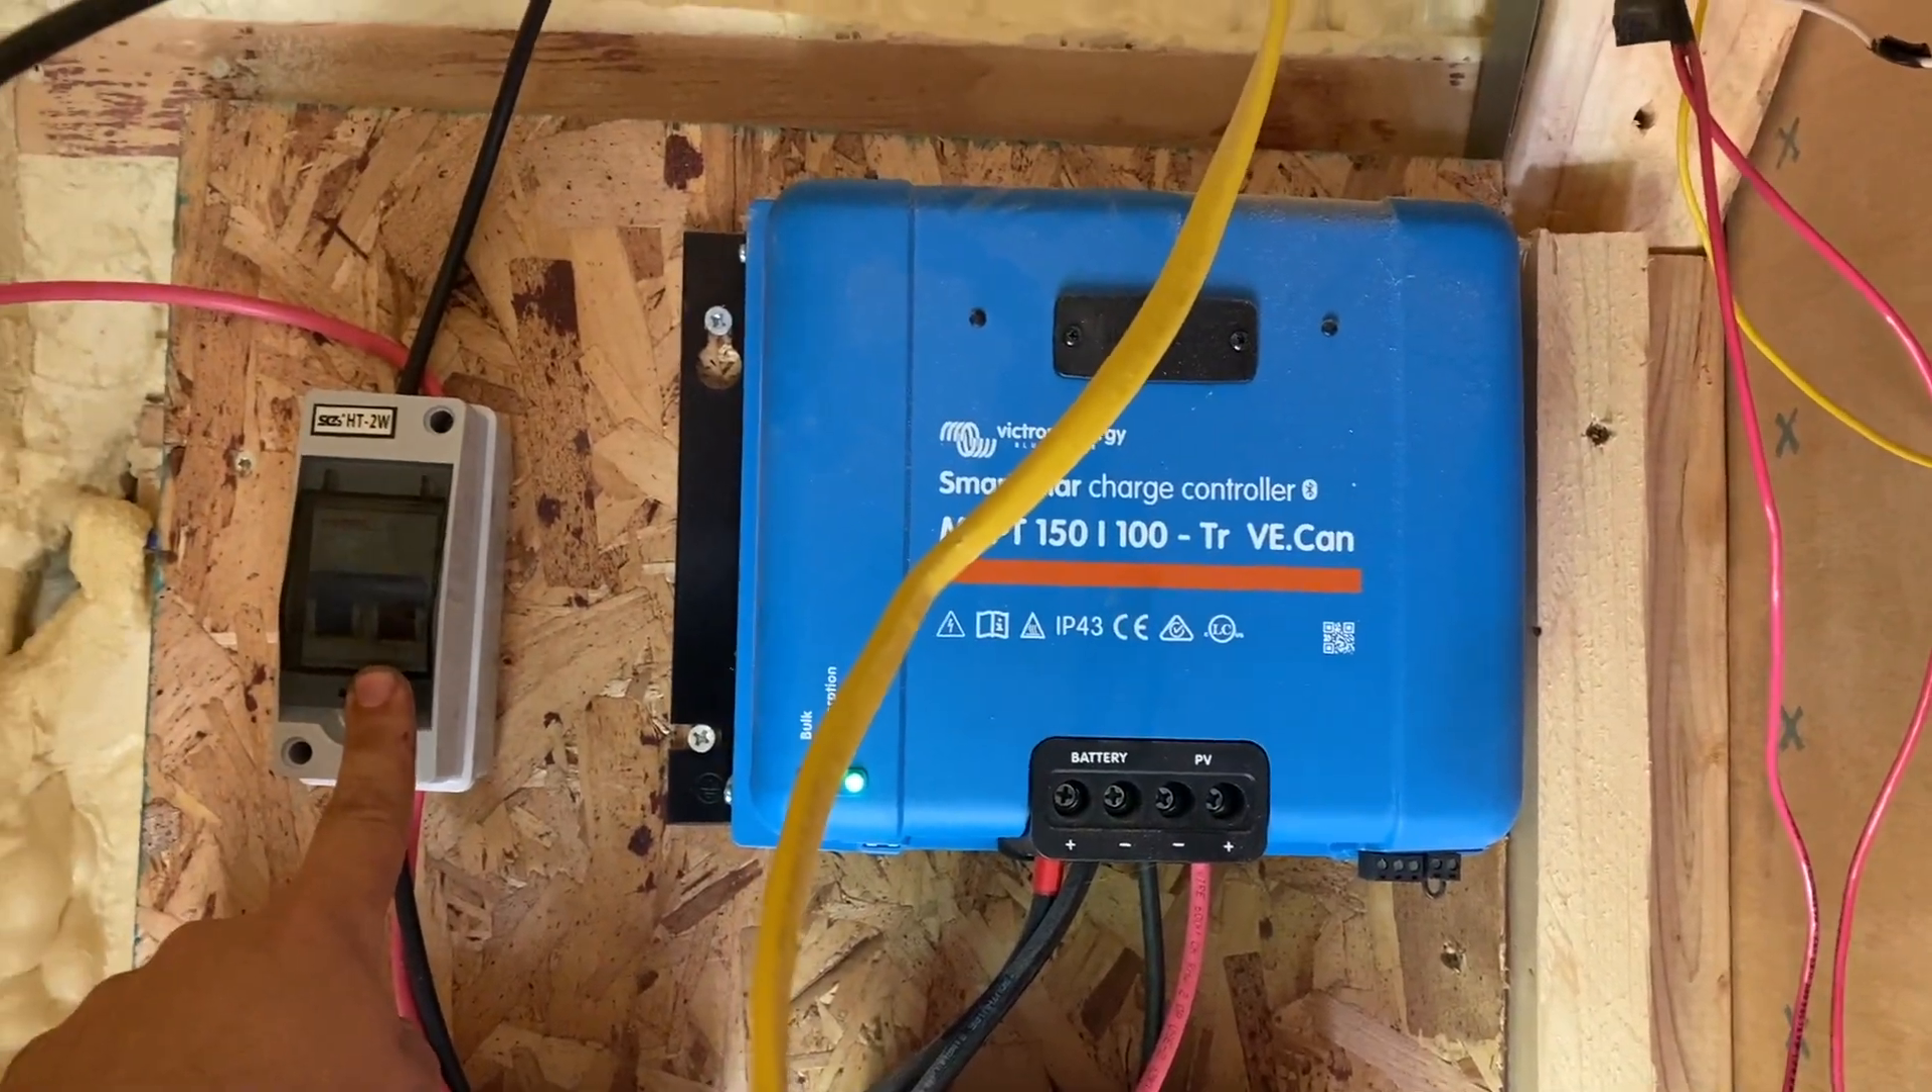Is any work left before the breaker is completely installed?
No.